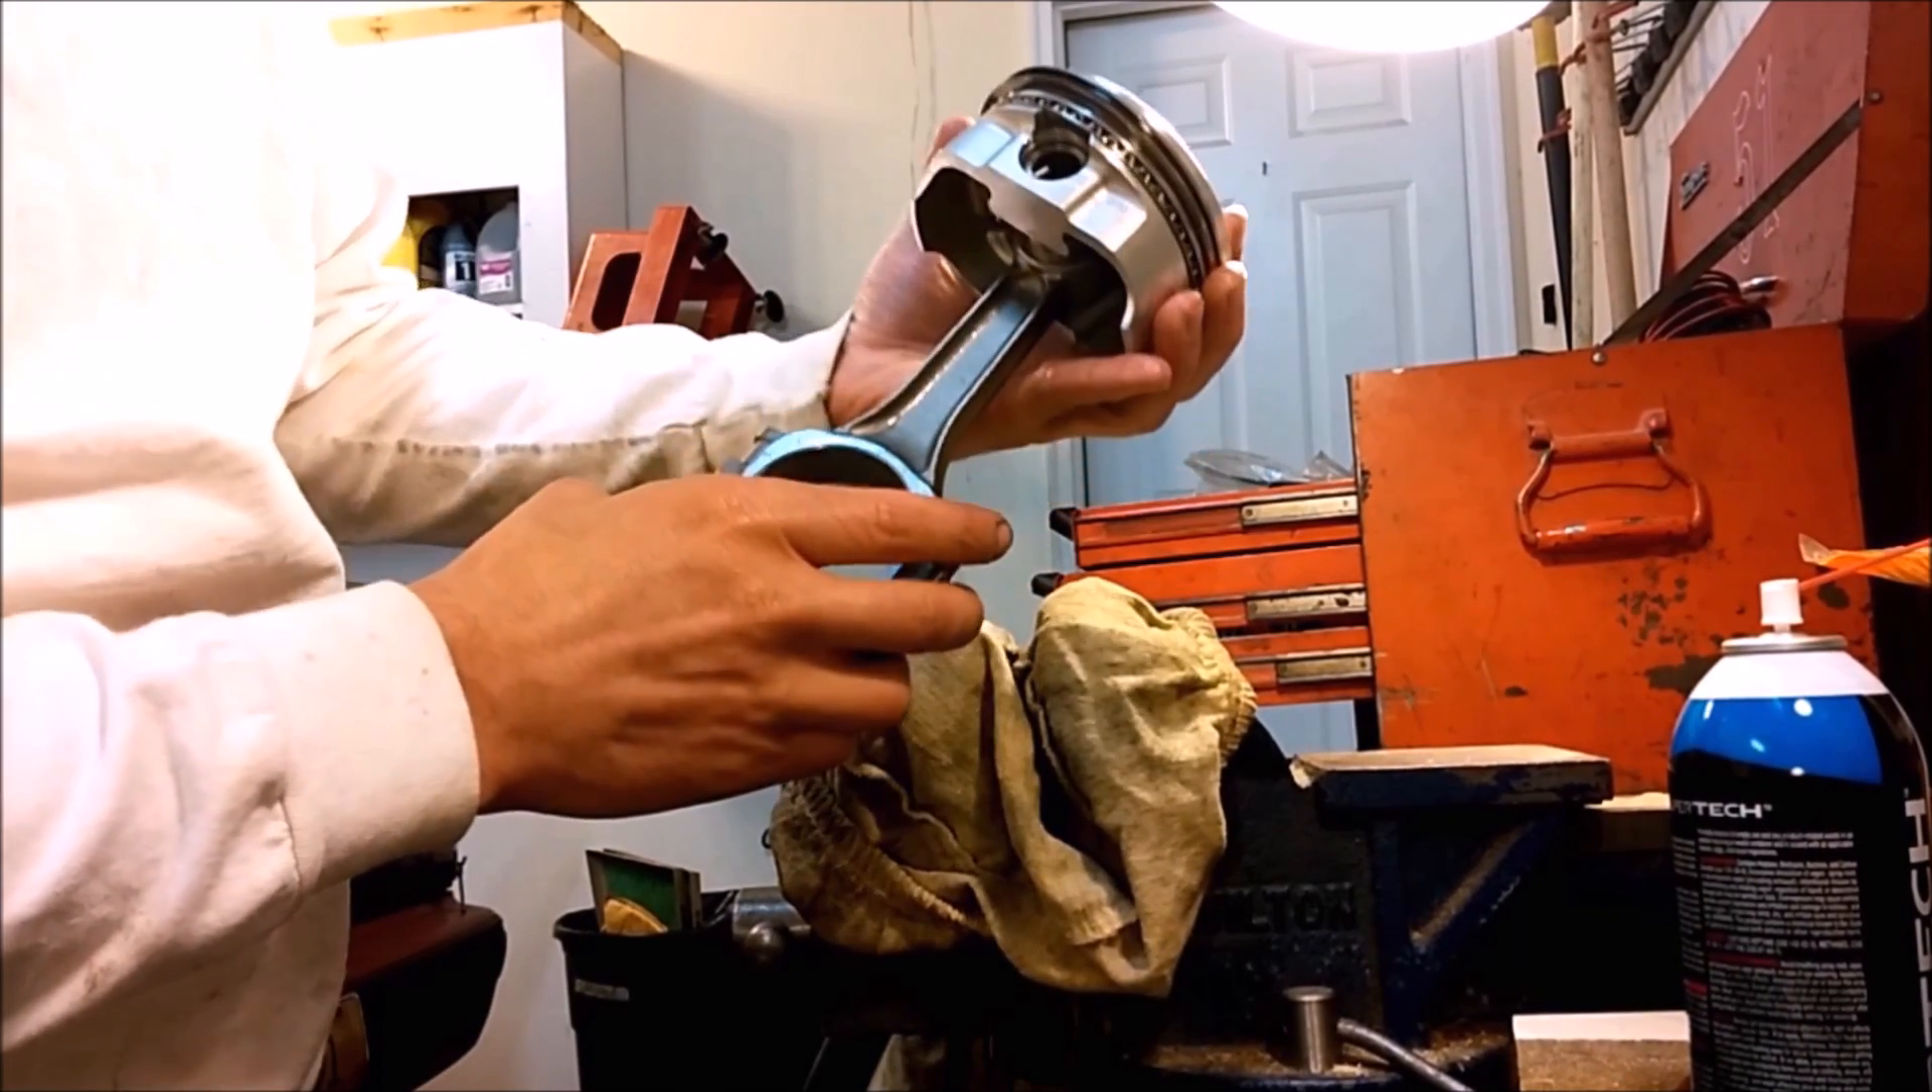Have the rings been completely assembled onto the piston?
Yes.